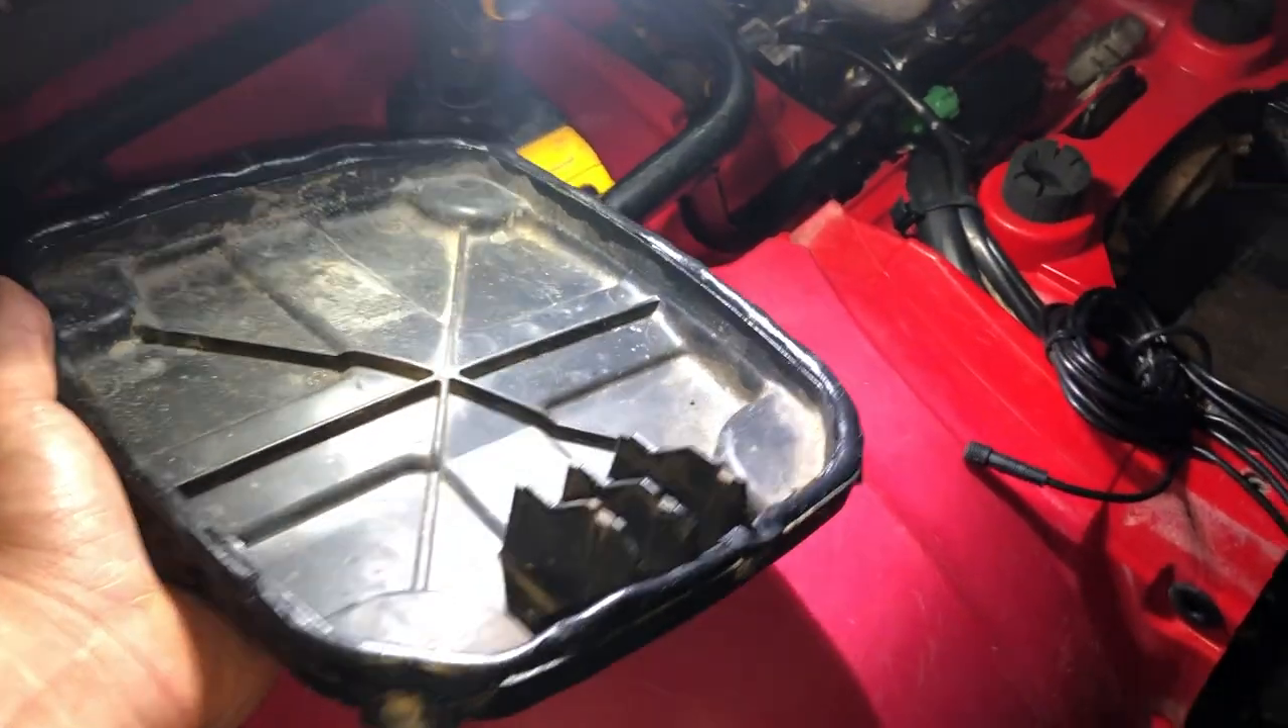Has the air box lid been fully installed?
No.